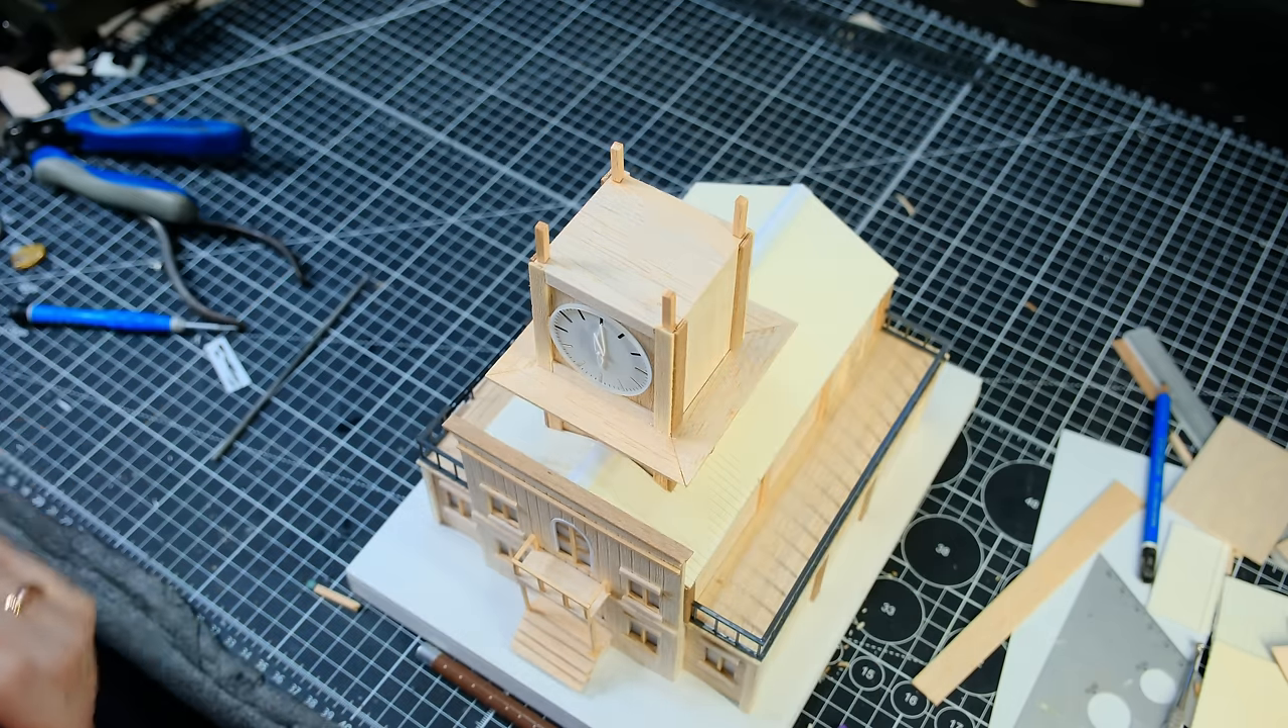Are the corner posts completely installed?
Yes.